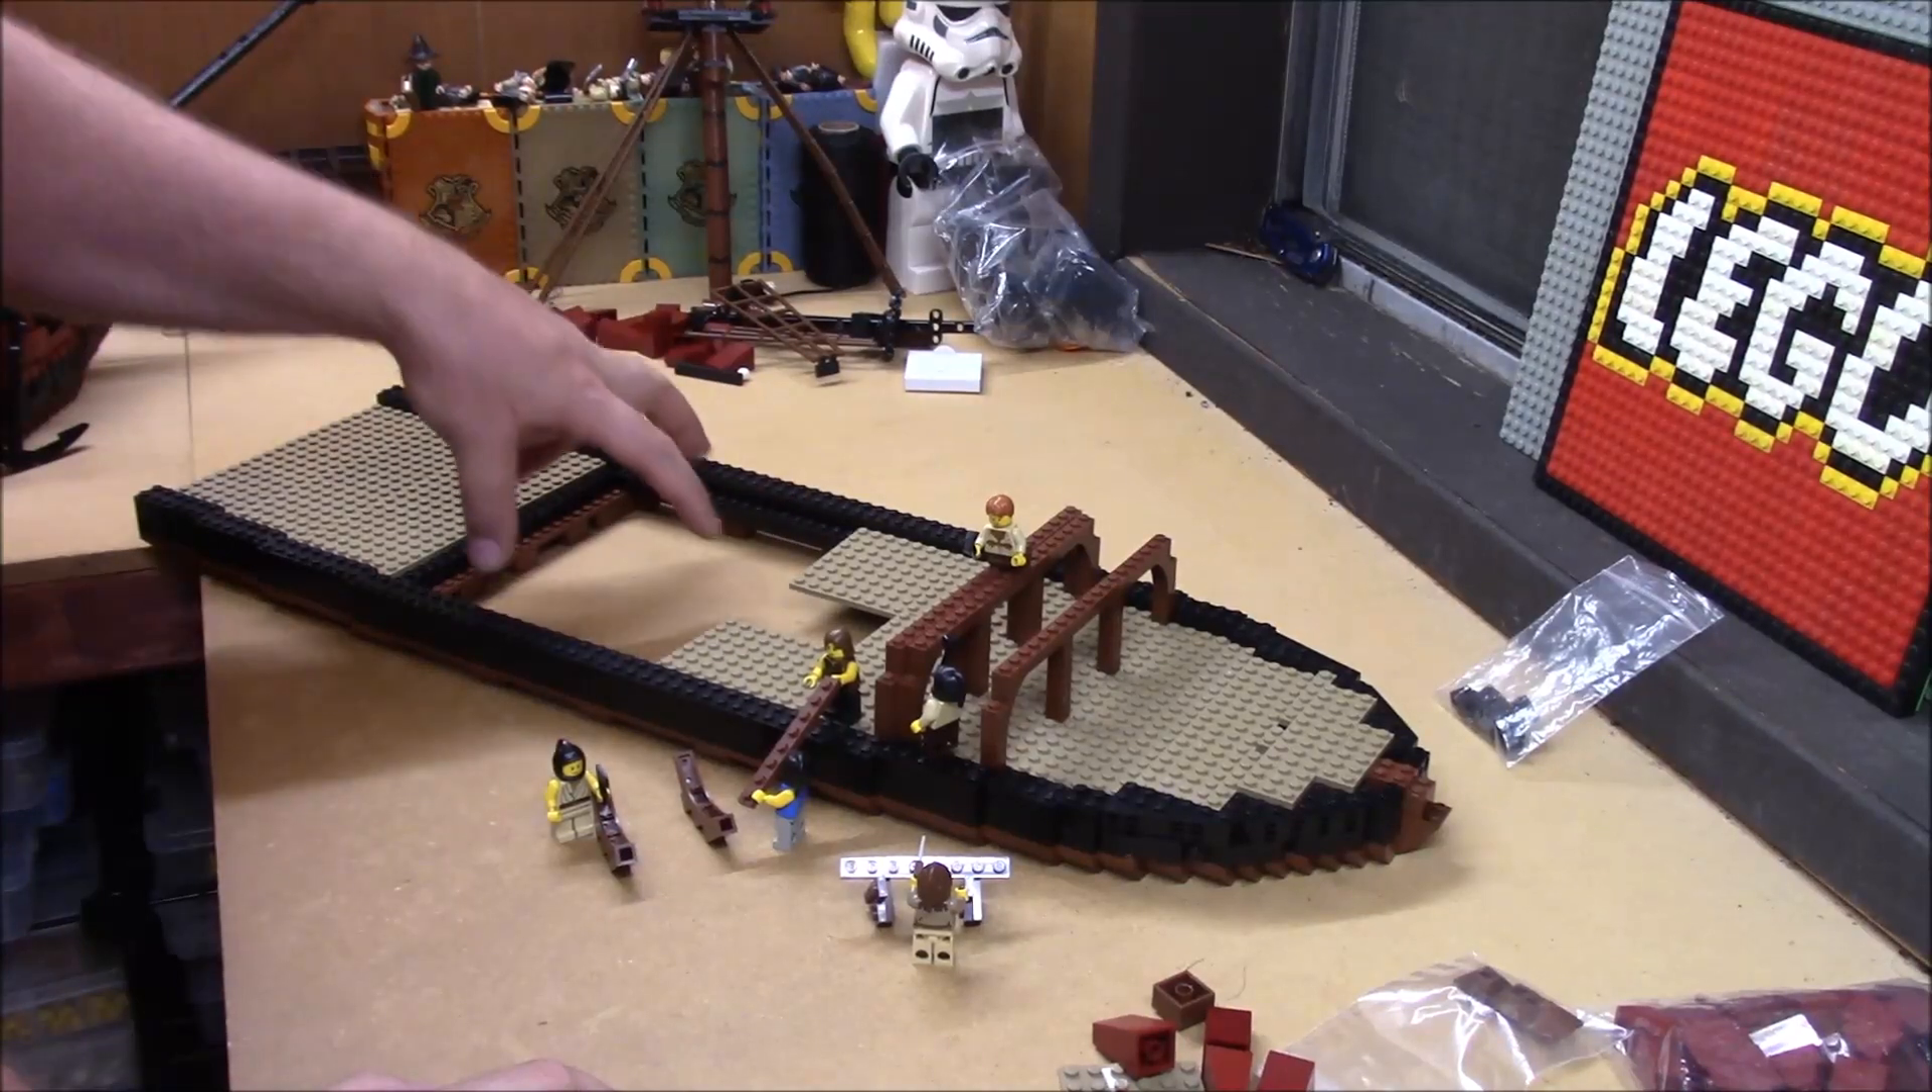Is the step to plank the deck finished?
No.